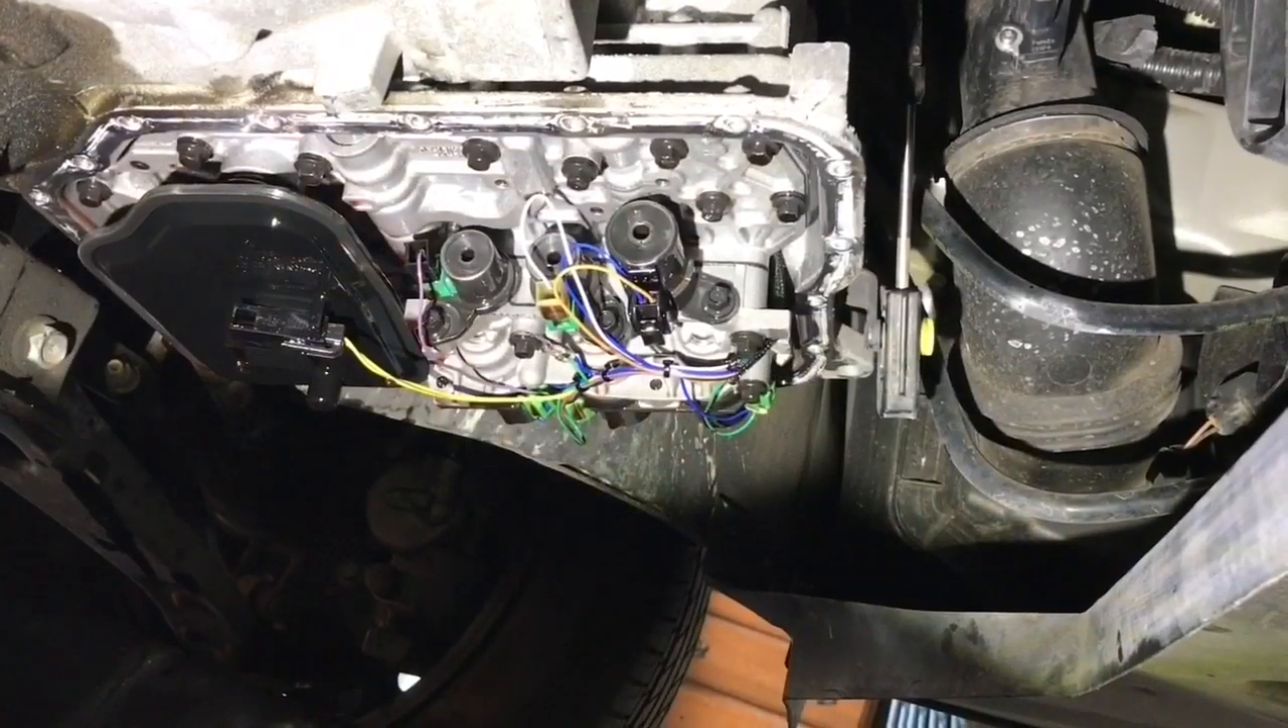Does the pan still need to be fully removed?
No.